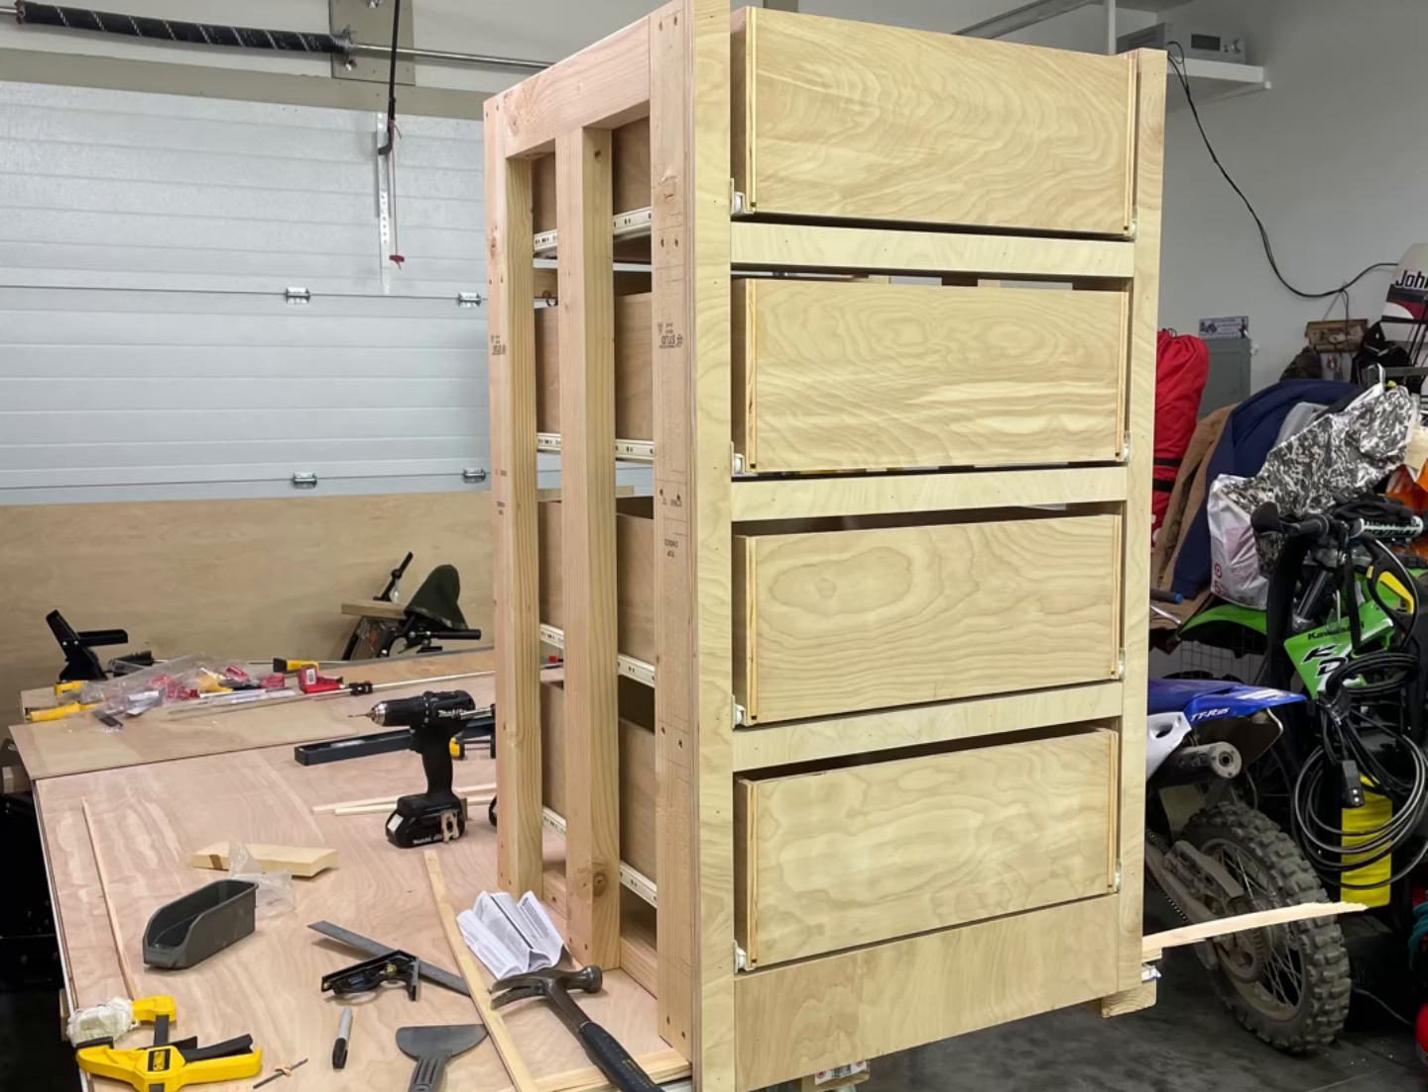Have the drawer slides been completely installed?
Yes.